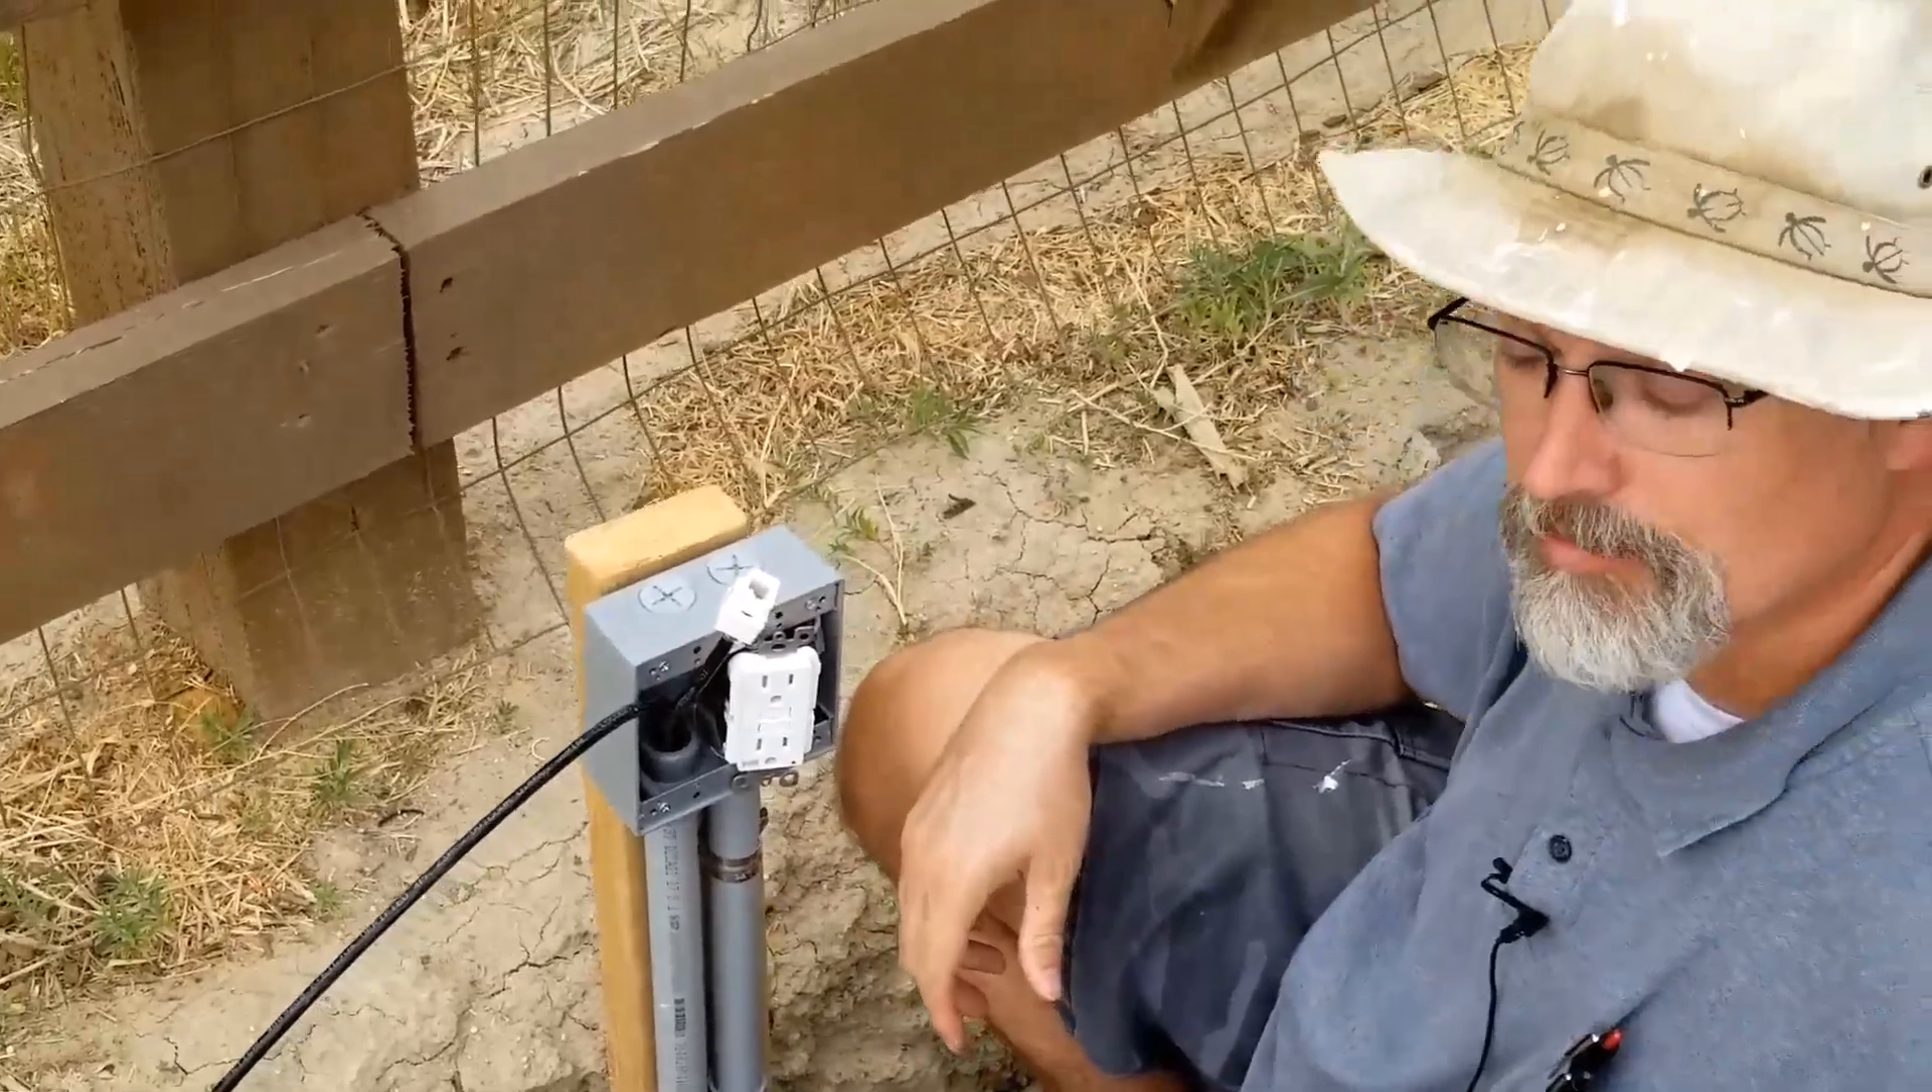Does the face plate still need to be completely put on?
Yes.